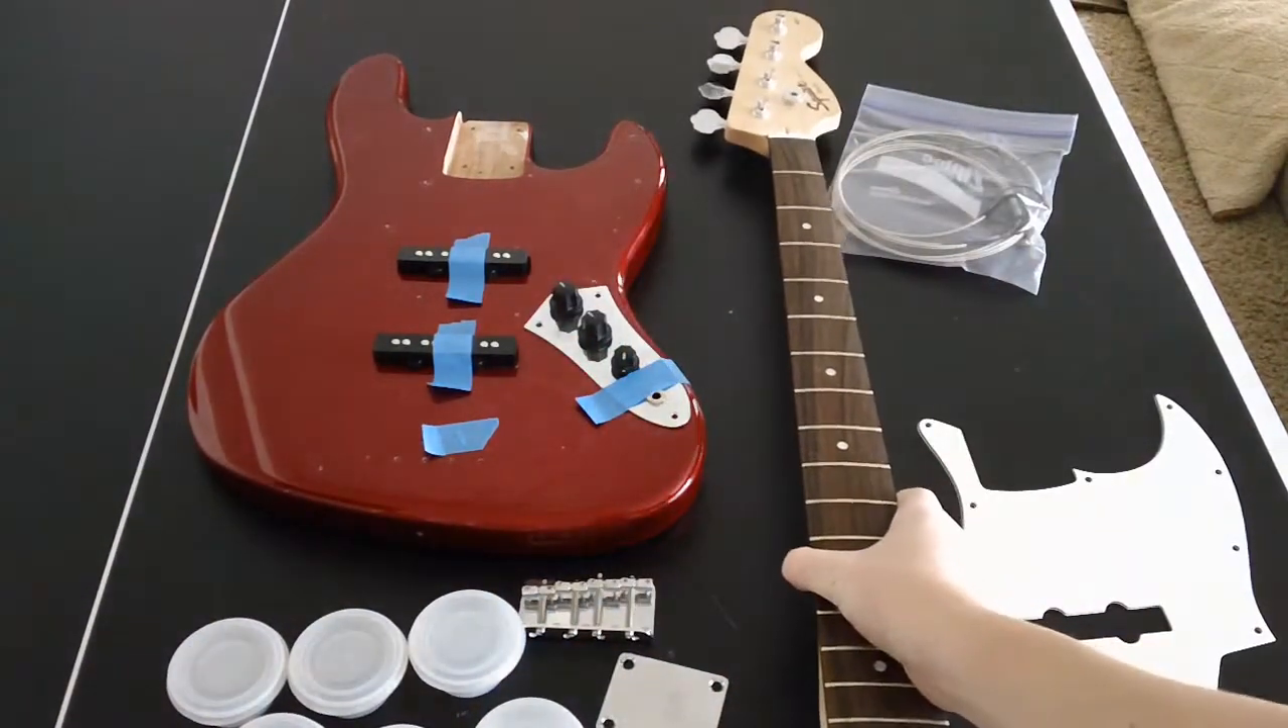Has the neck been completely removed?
Yes.